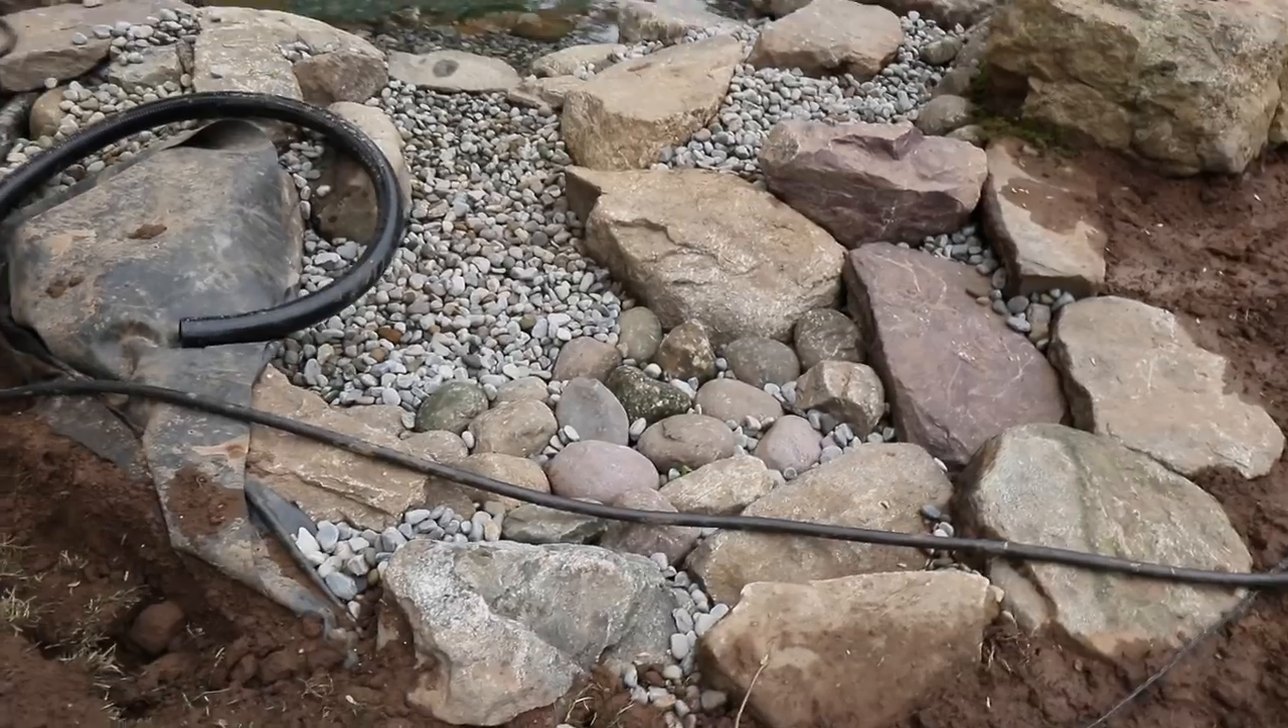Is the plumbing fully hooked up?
No.